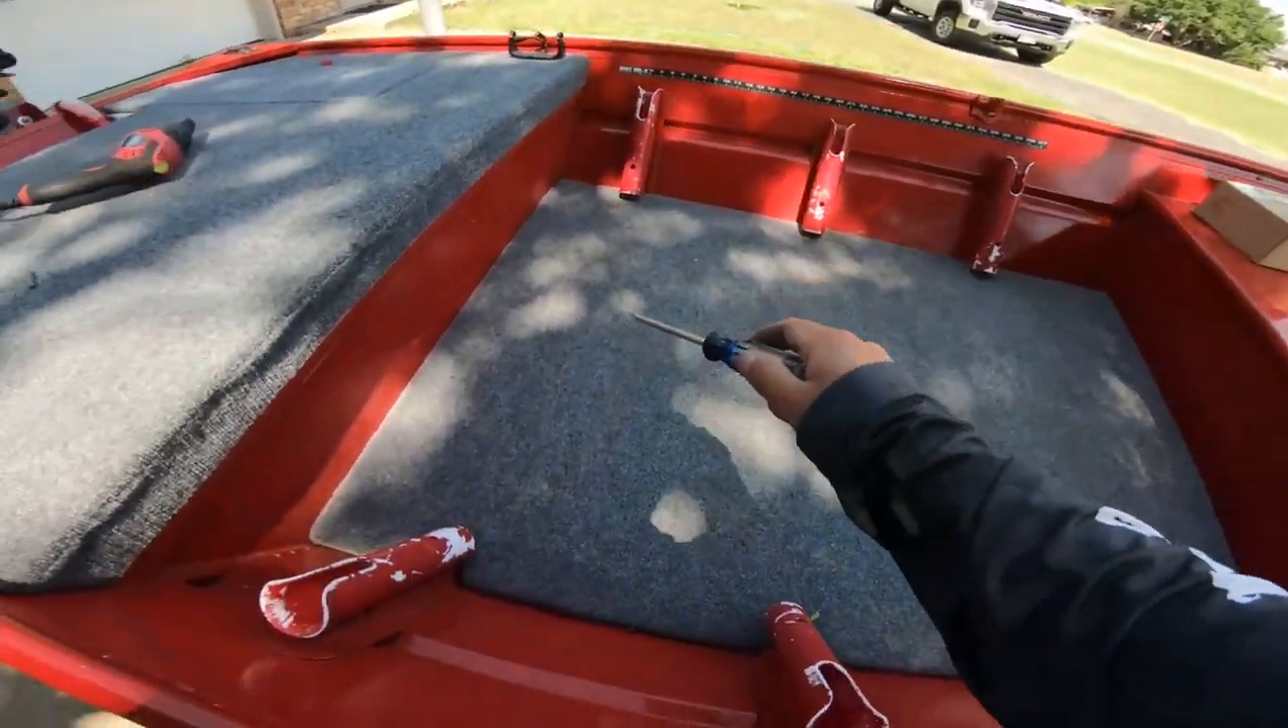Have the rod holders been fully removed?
No.